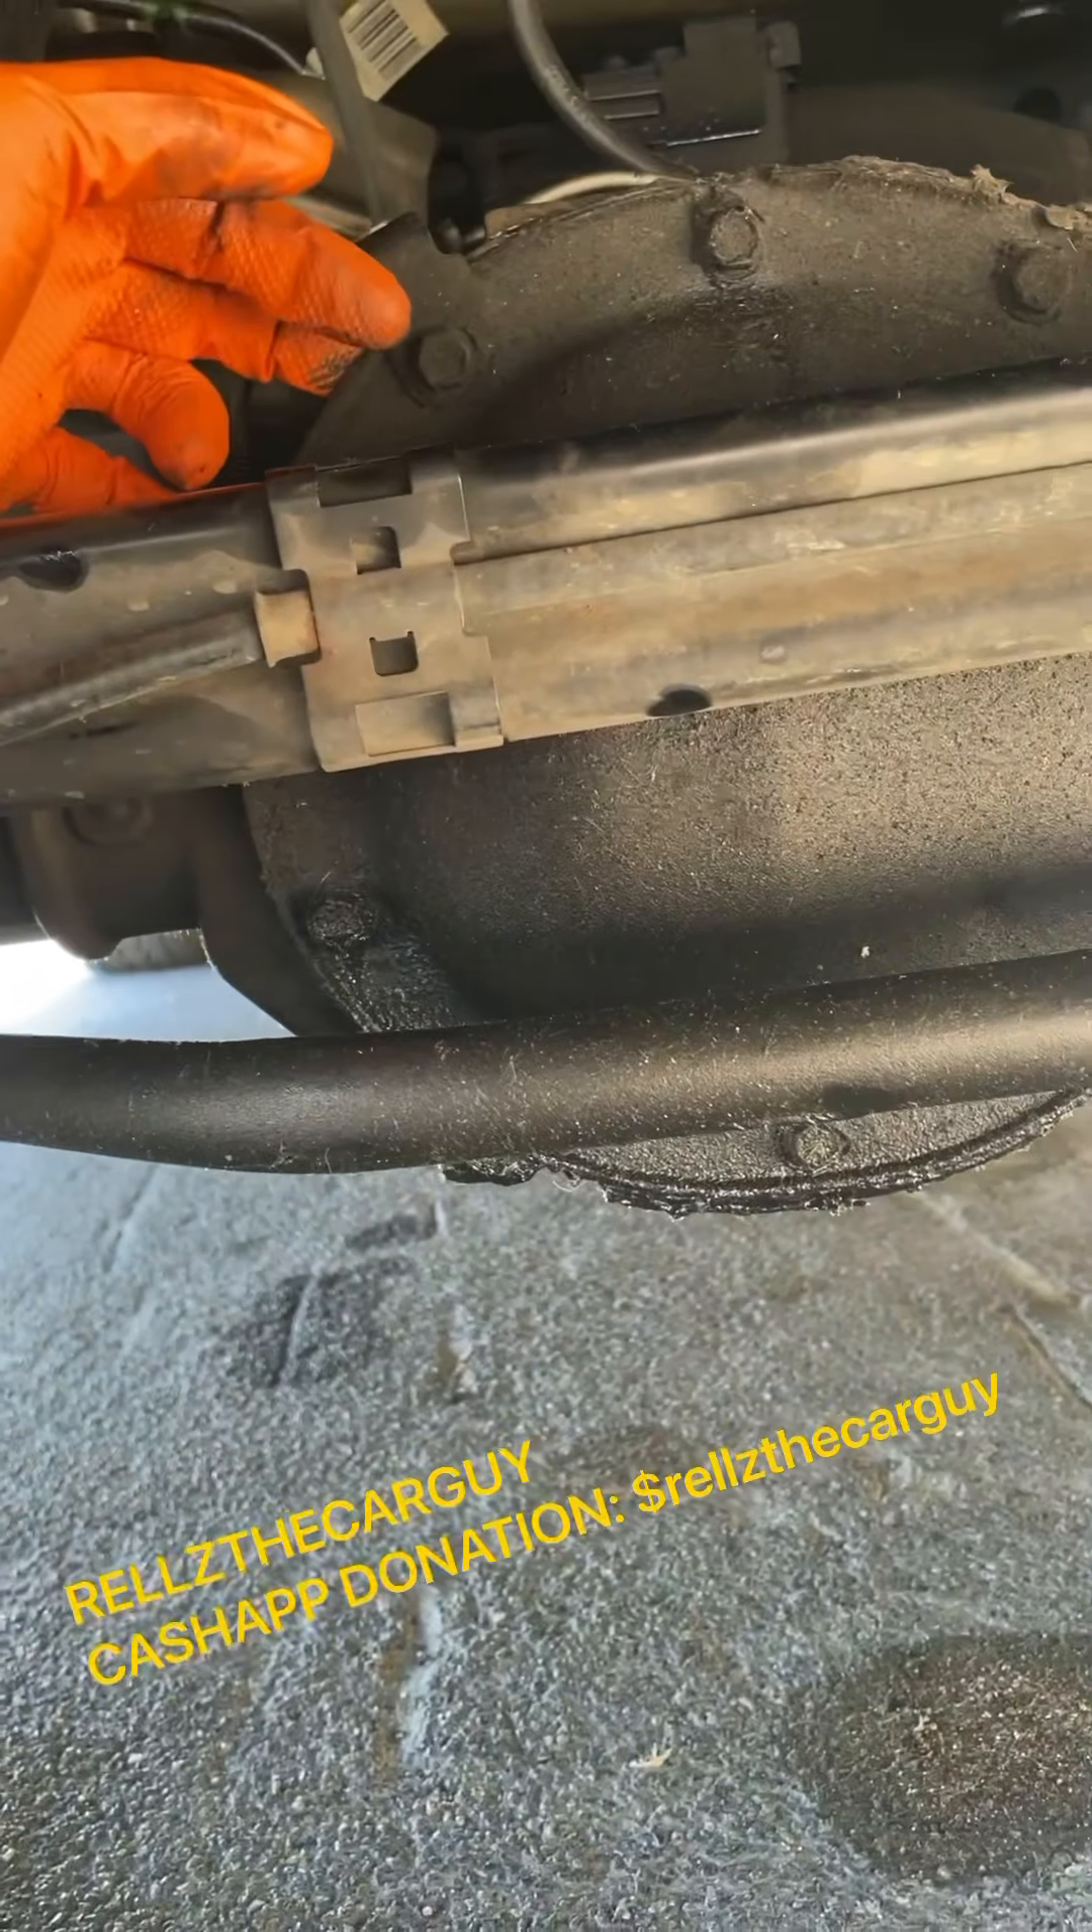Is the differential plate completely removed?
No.